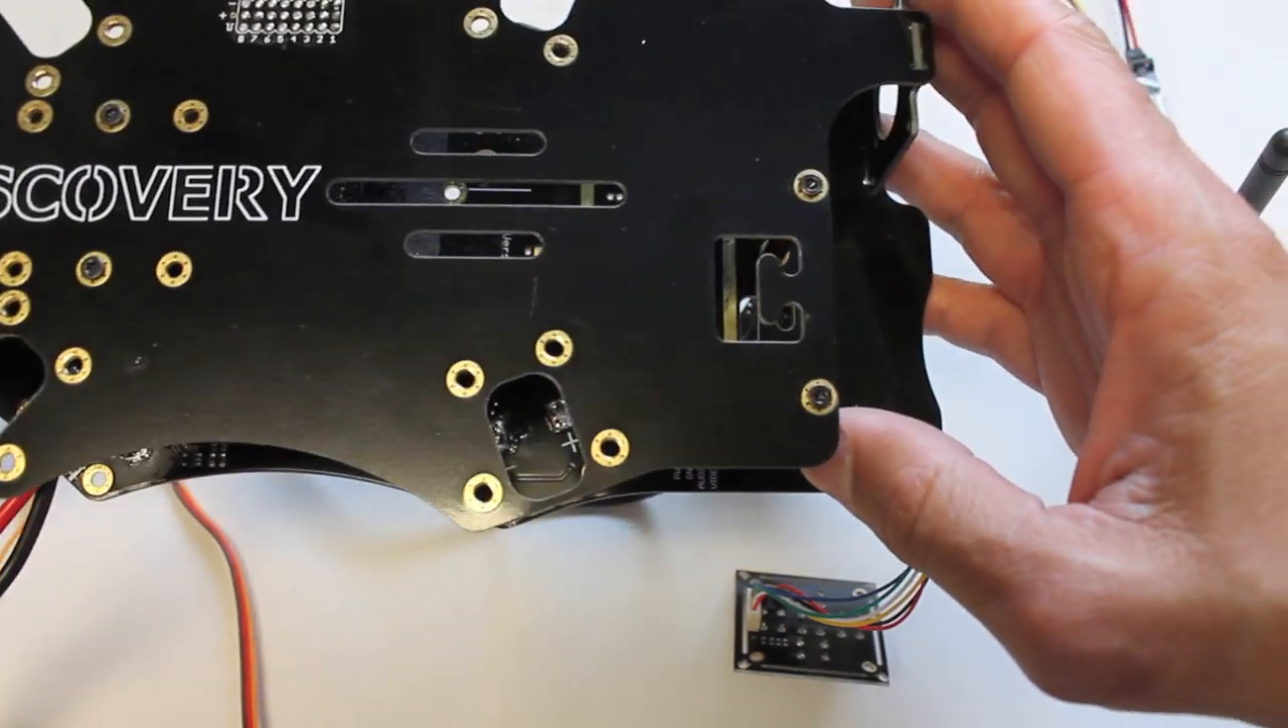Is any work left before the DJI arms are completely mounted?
Yes.